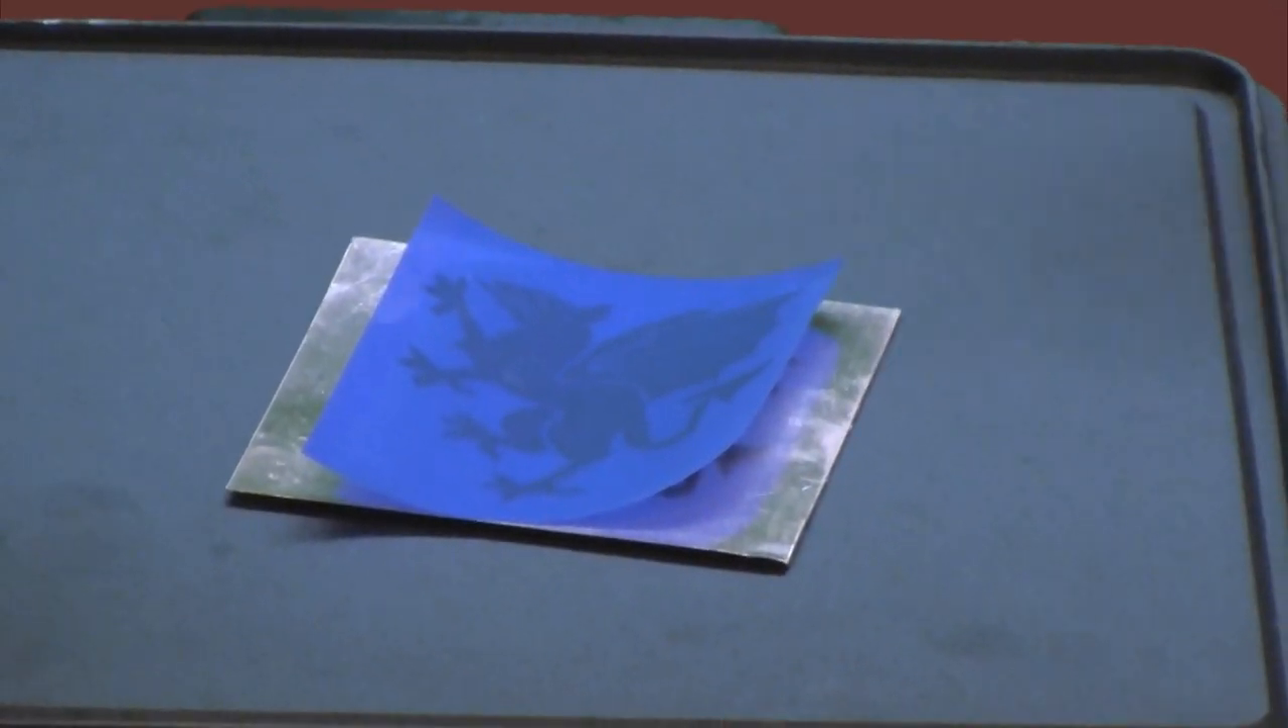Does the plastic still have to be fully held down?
Yes.